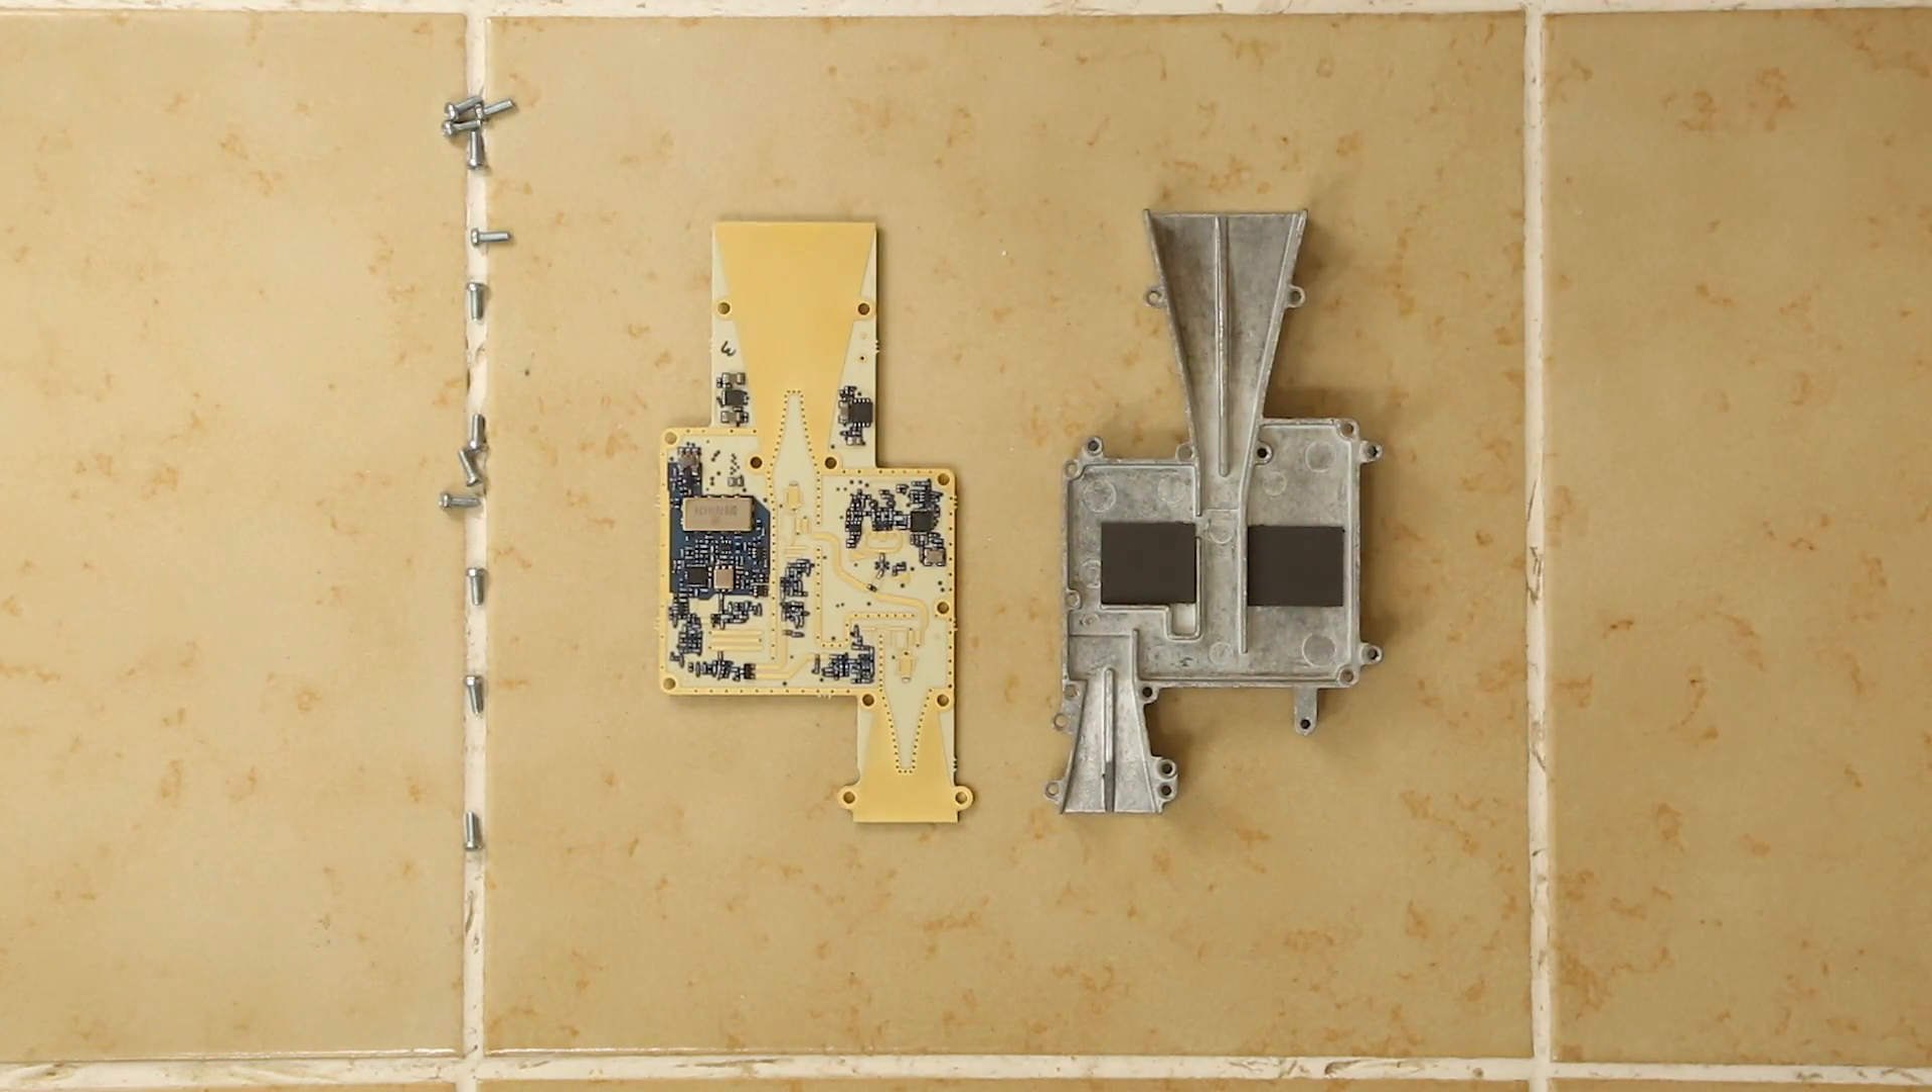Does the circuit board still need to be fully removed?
No.